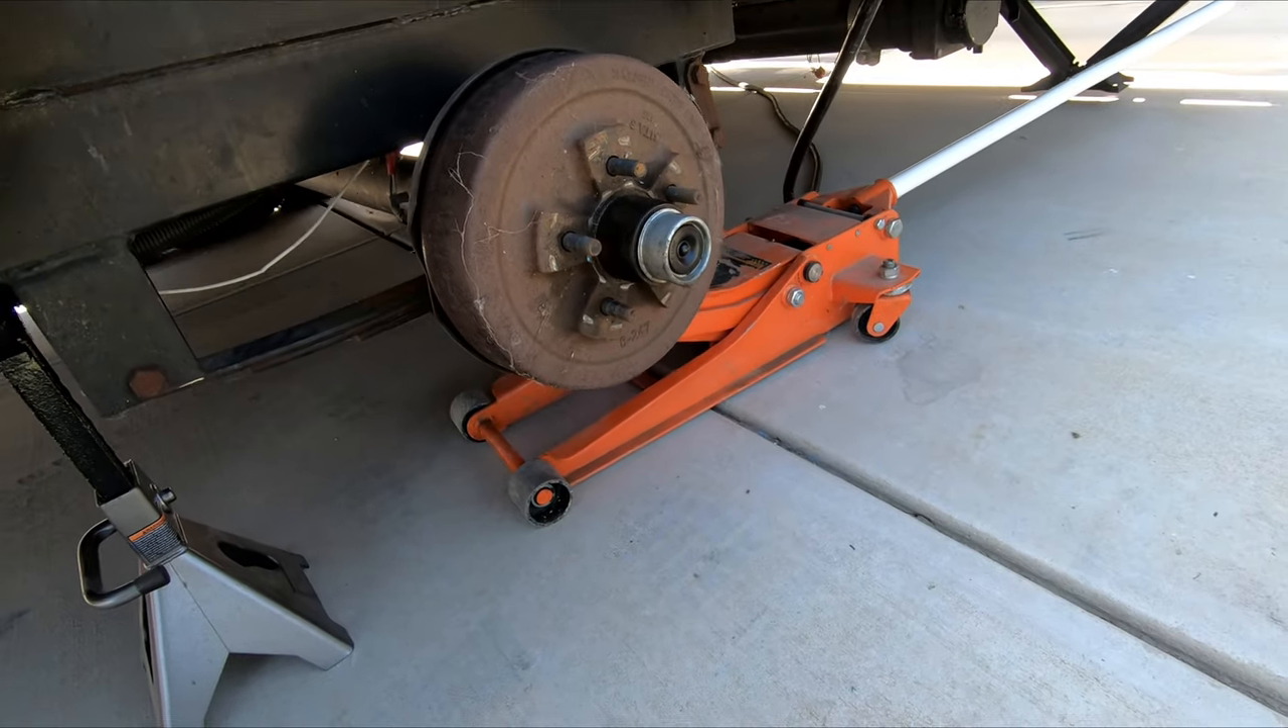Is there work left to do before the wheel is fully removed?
No.